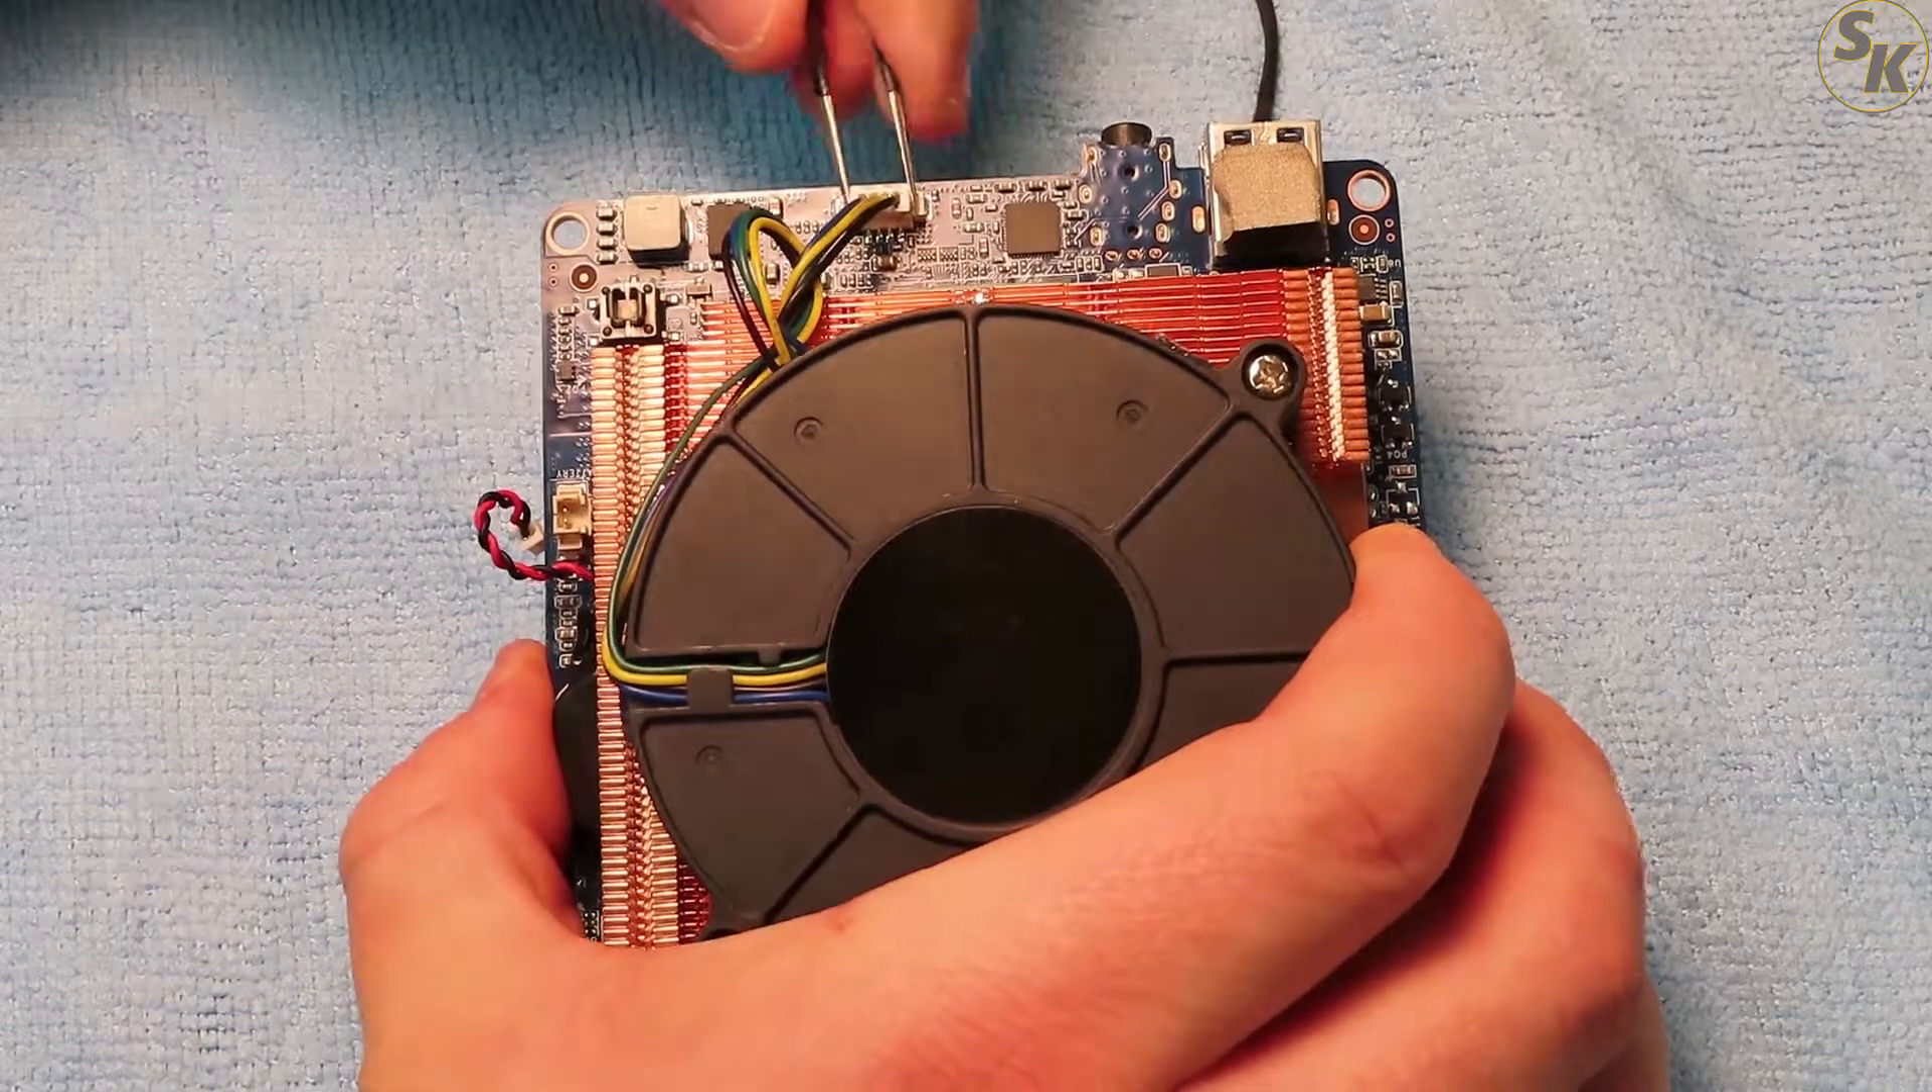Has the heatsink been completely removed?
No.